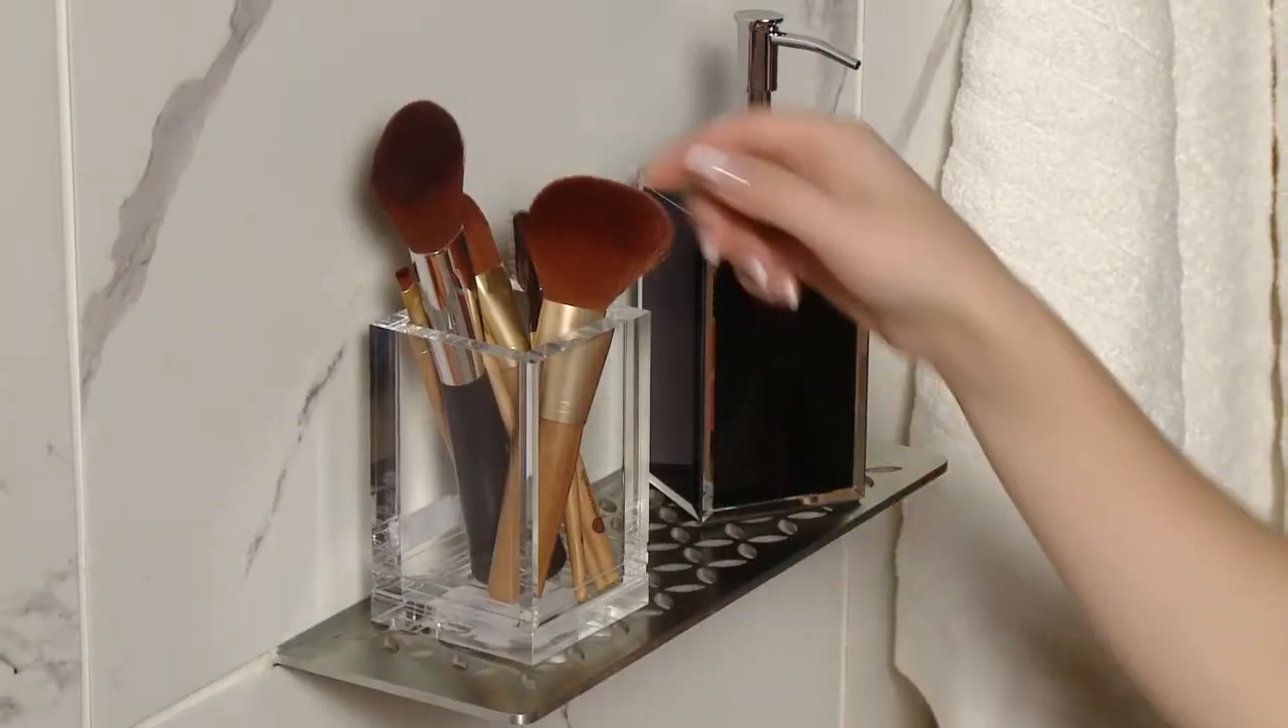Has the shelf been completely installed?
Yes.